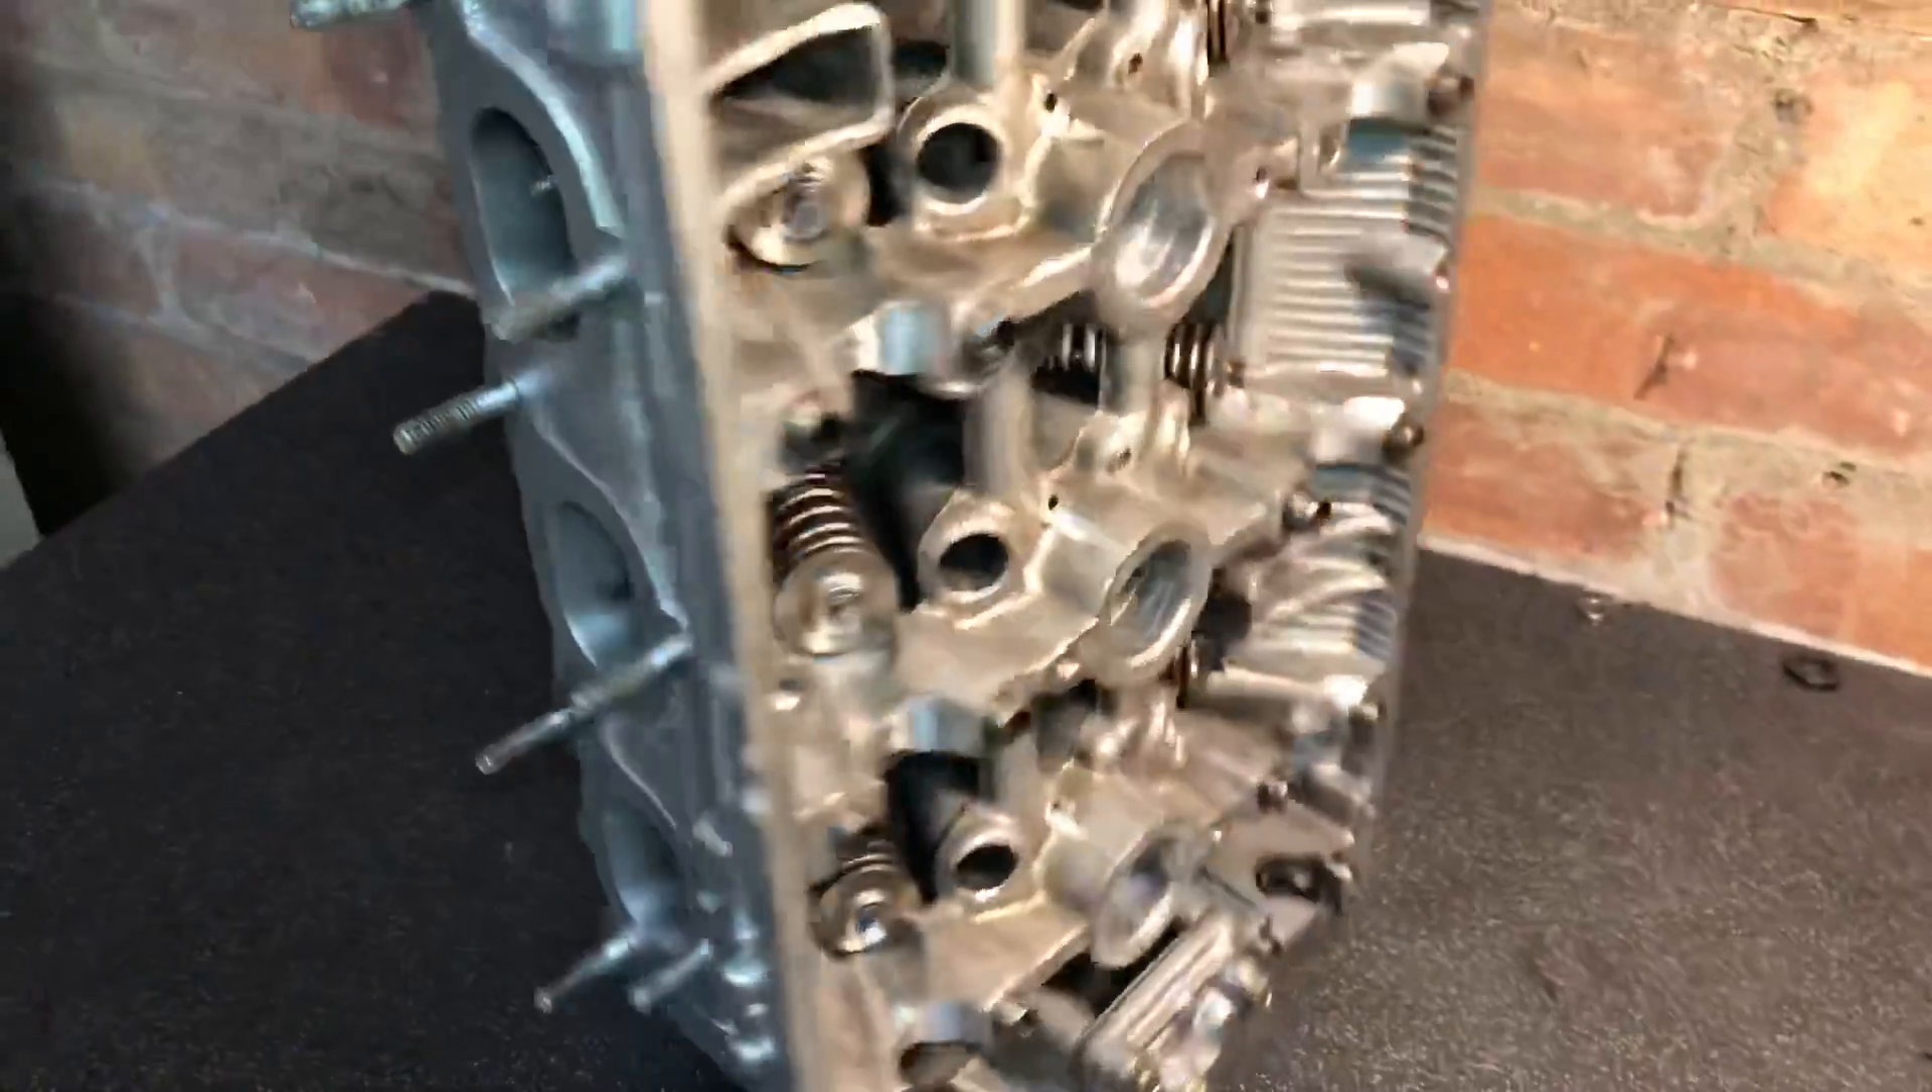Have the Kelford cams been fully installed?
No.